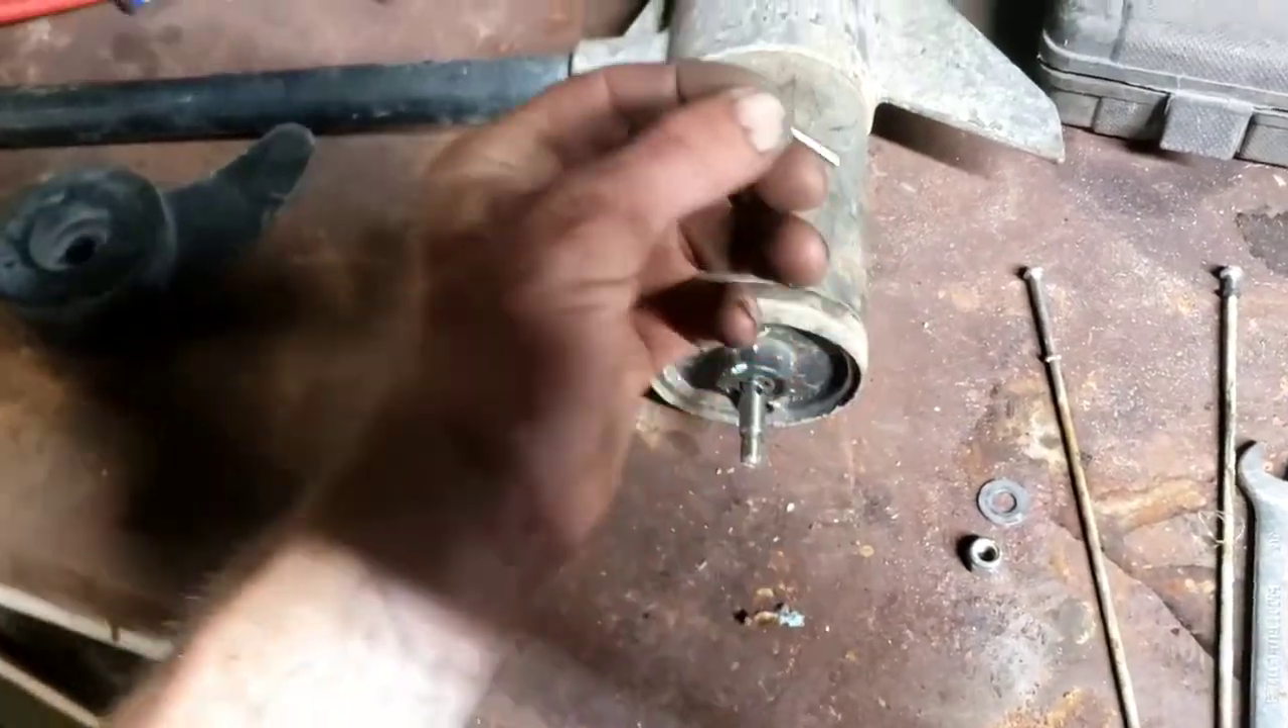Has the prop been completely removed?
Yes.